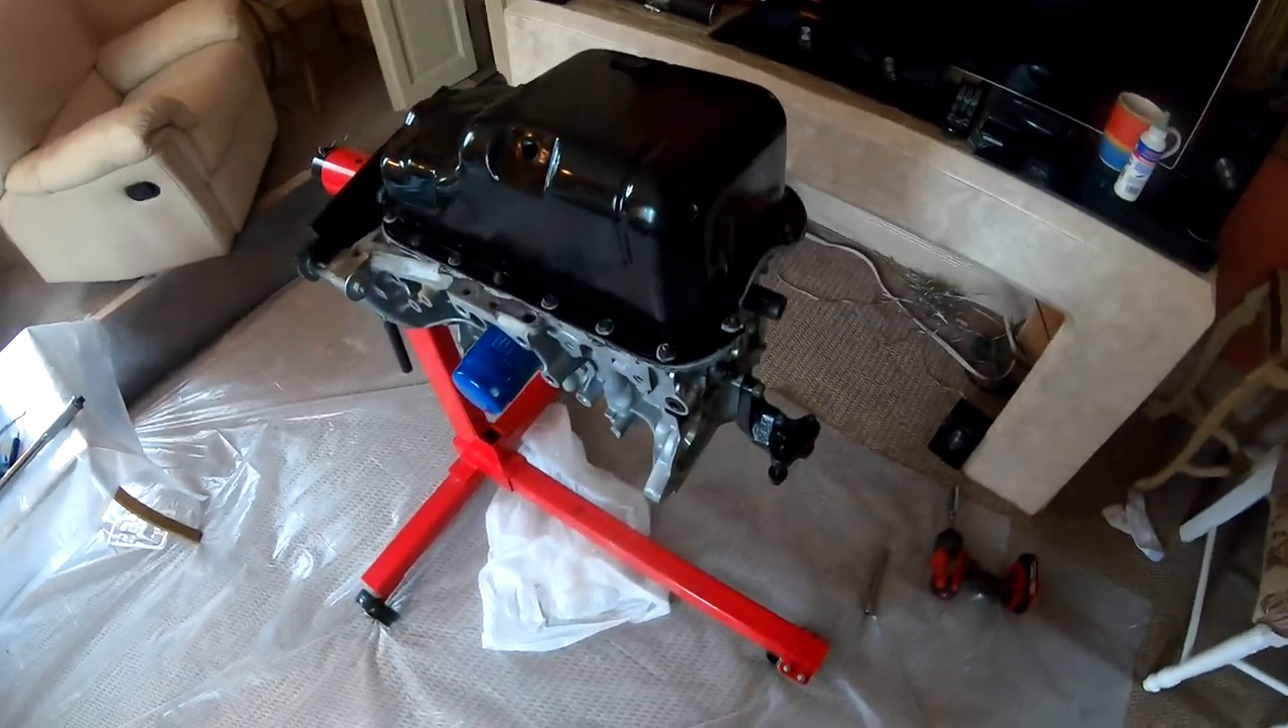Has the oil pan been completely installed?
Yes.